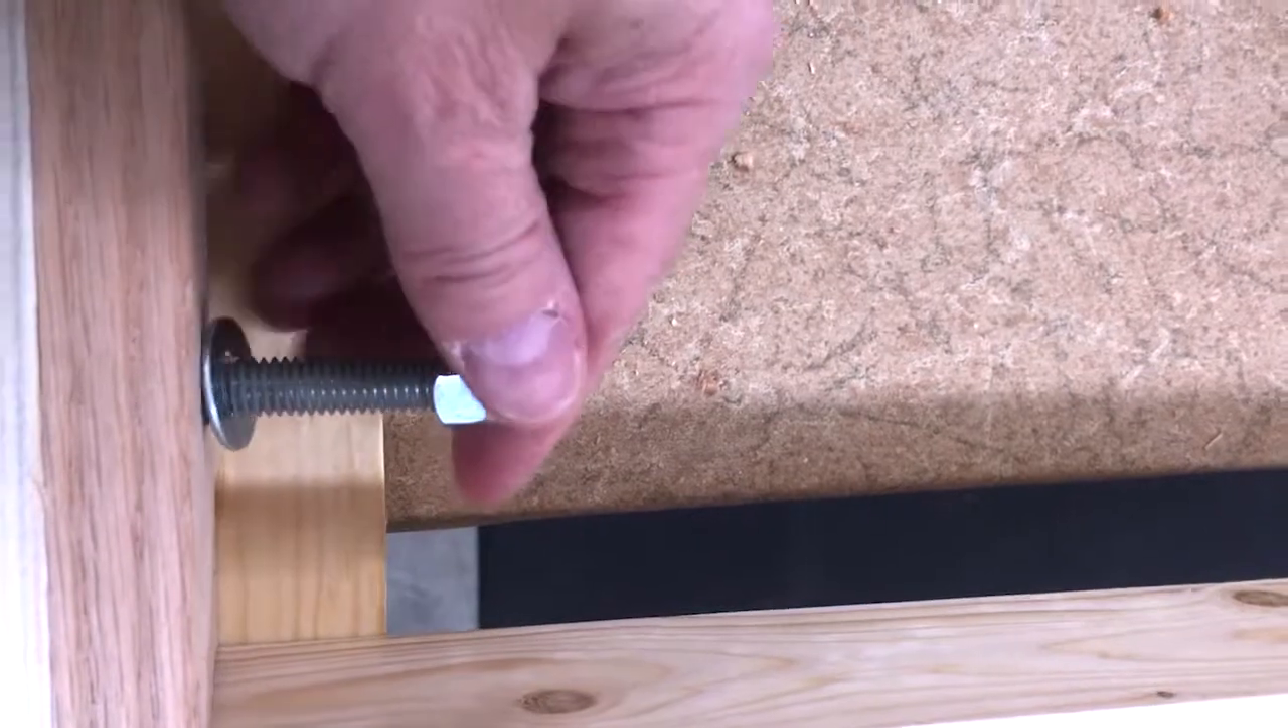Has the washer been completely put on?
Yes.